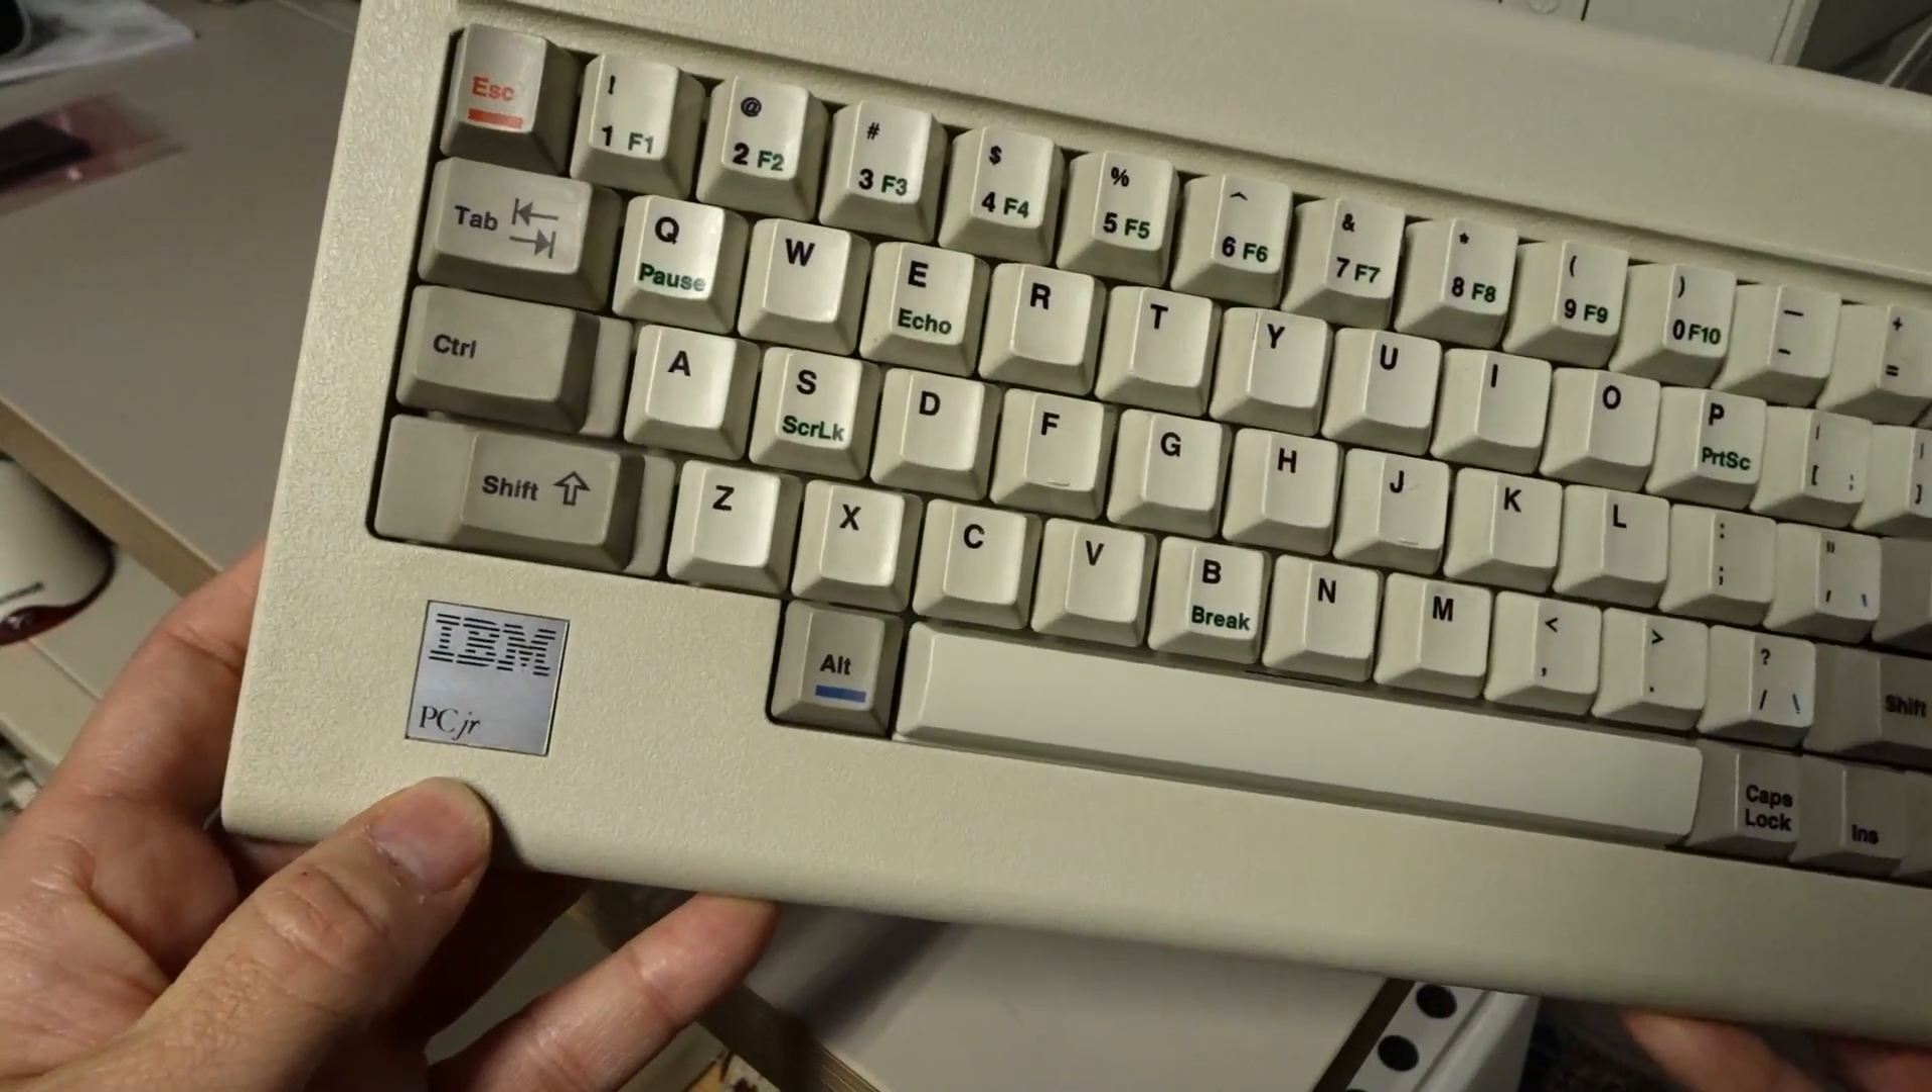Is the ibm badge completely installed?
Yes.